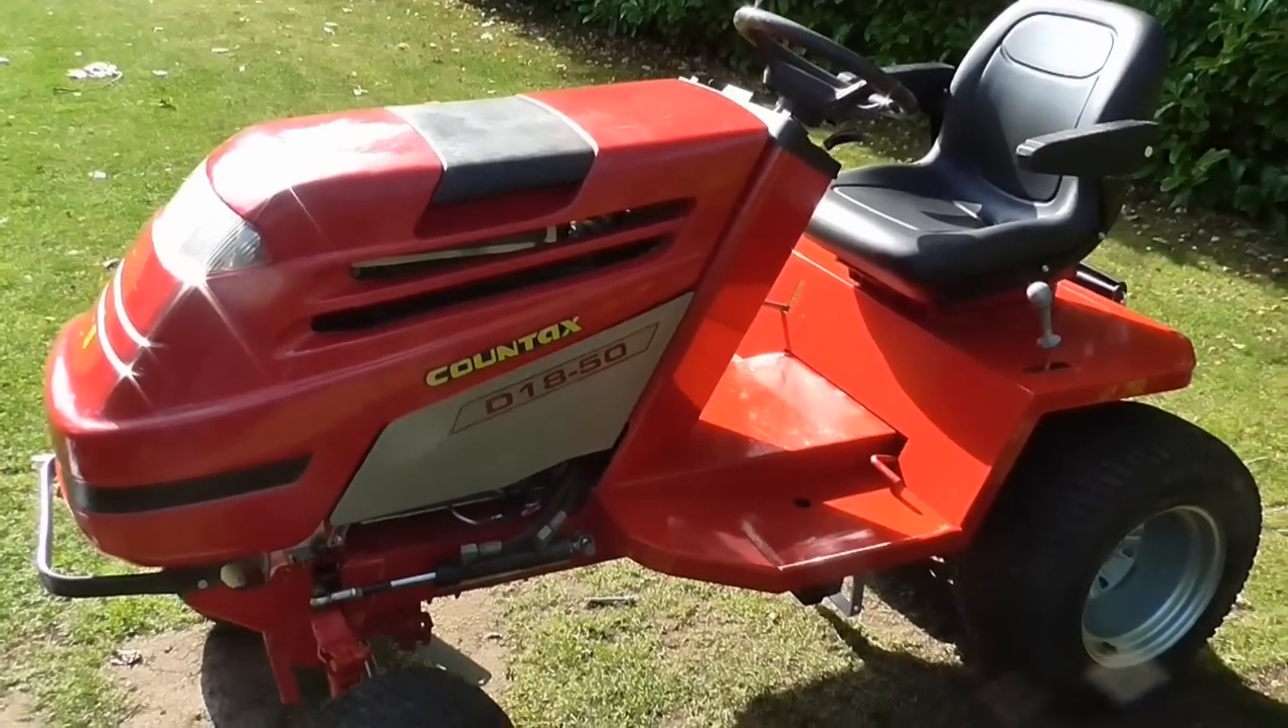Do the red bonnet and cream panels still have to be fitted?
No.